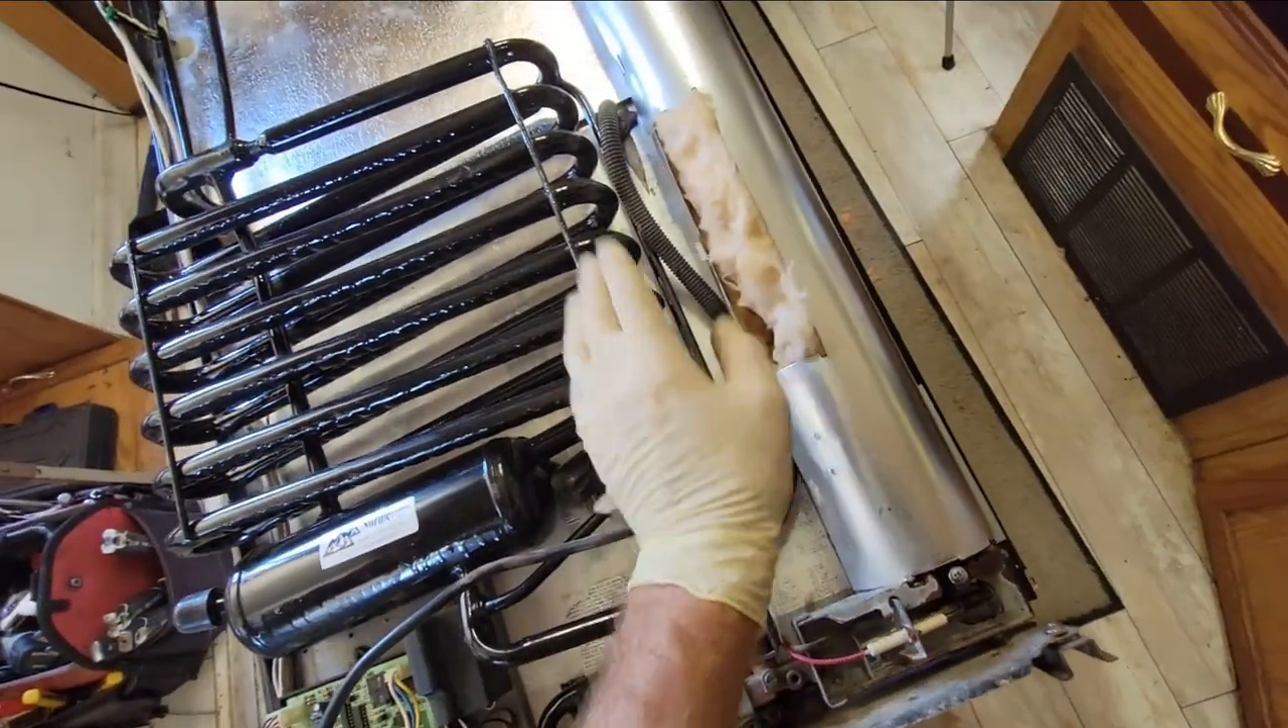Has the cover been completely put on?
No.